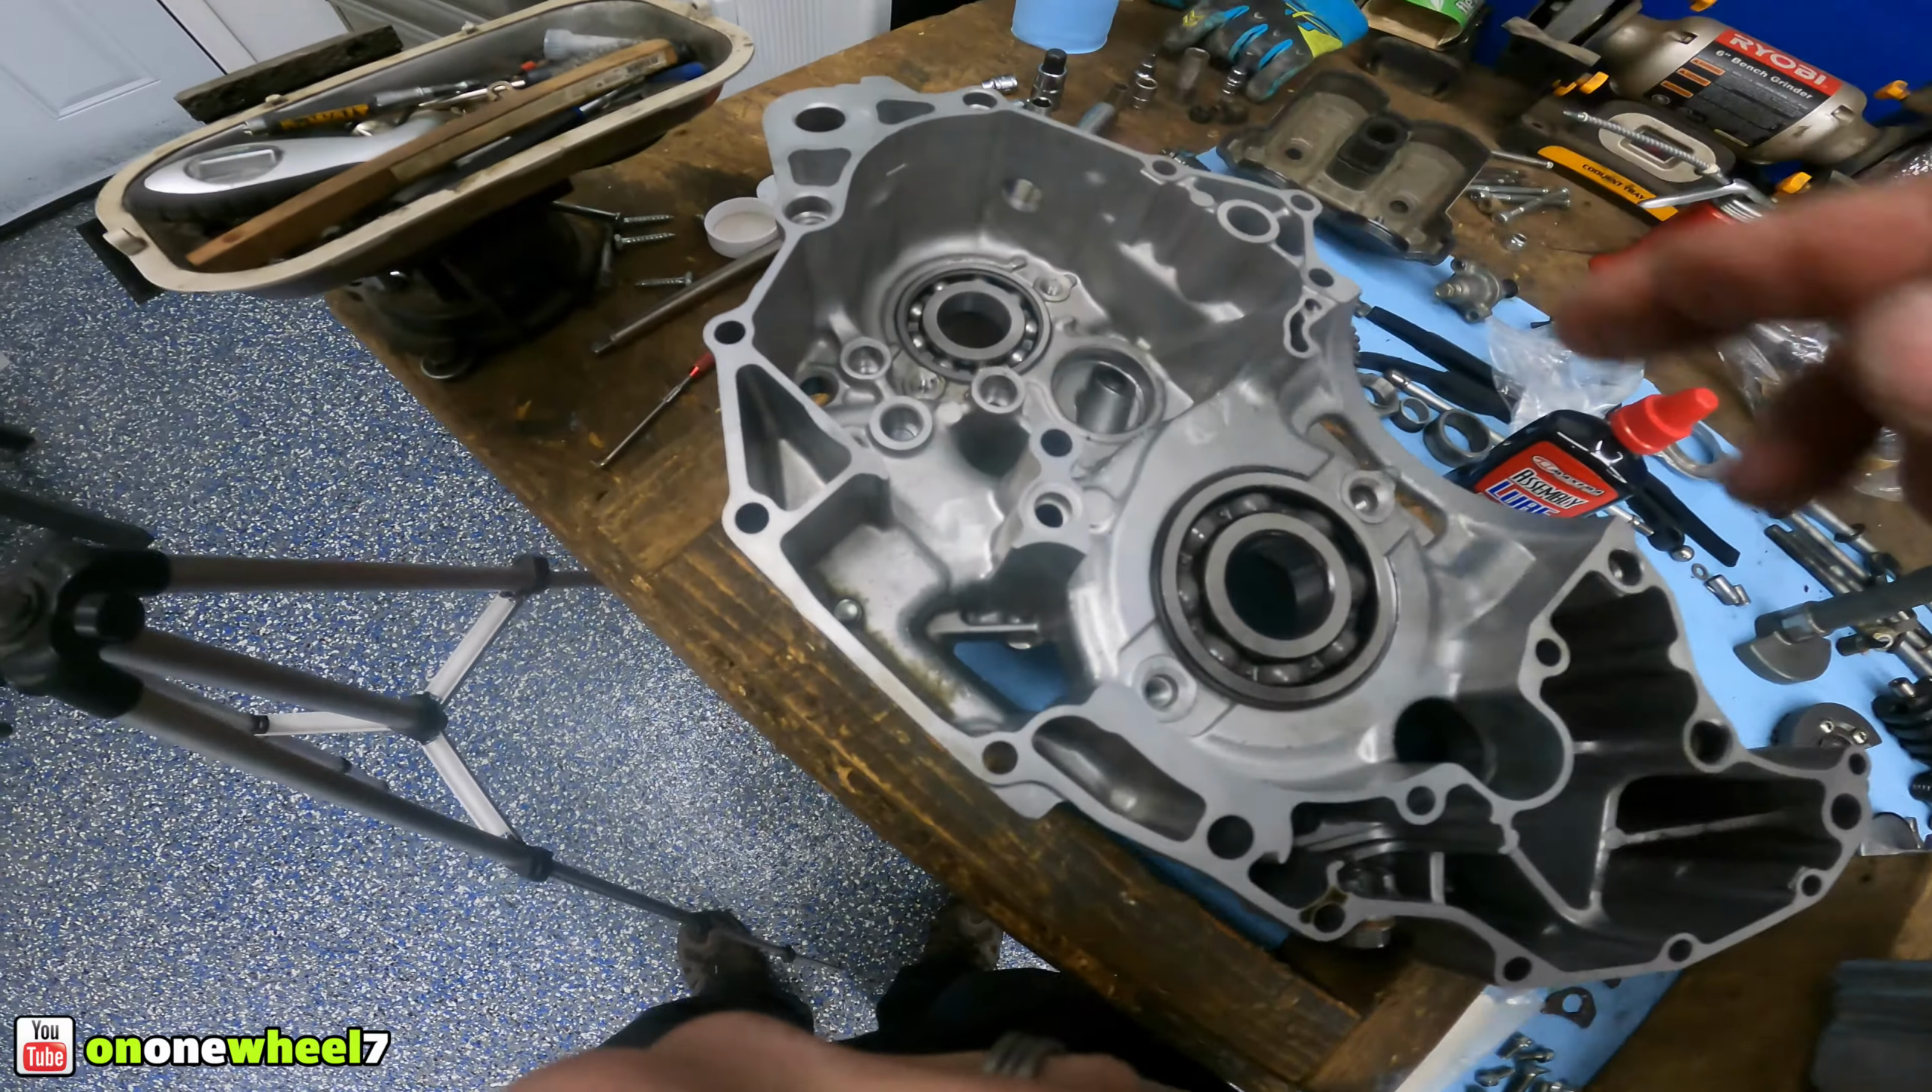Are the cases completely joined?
No.